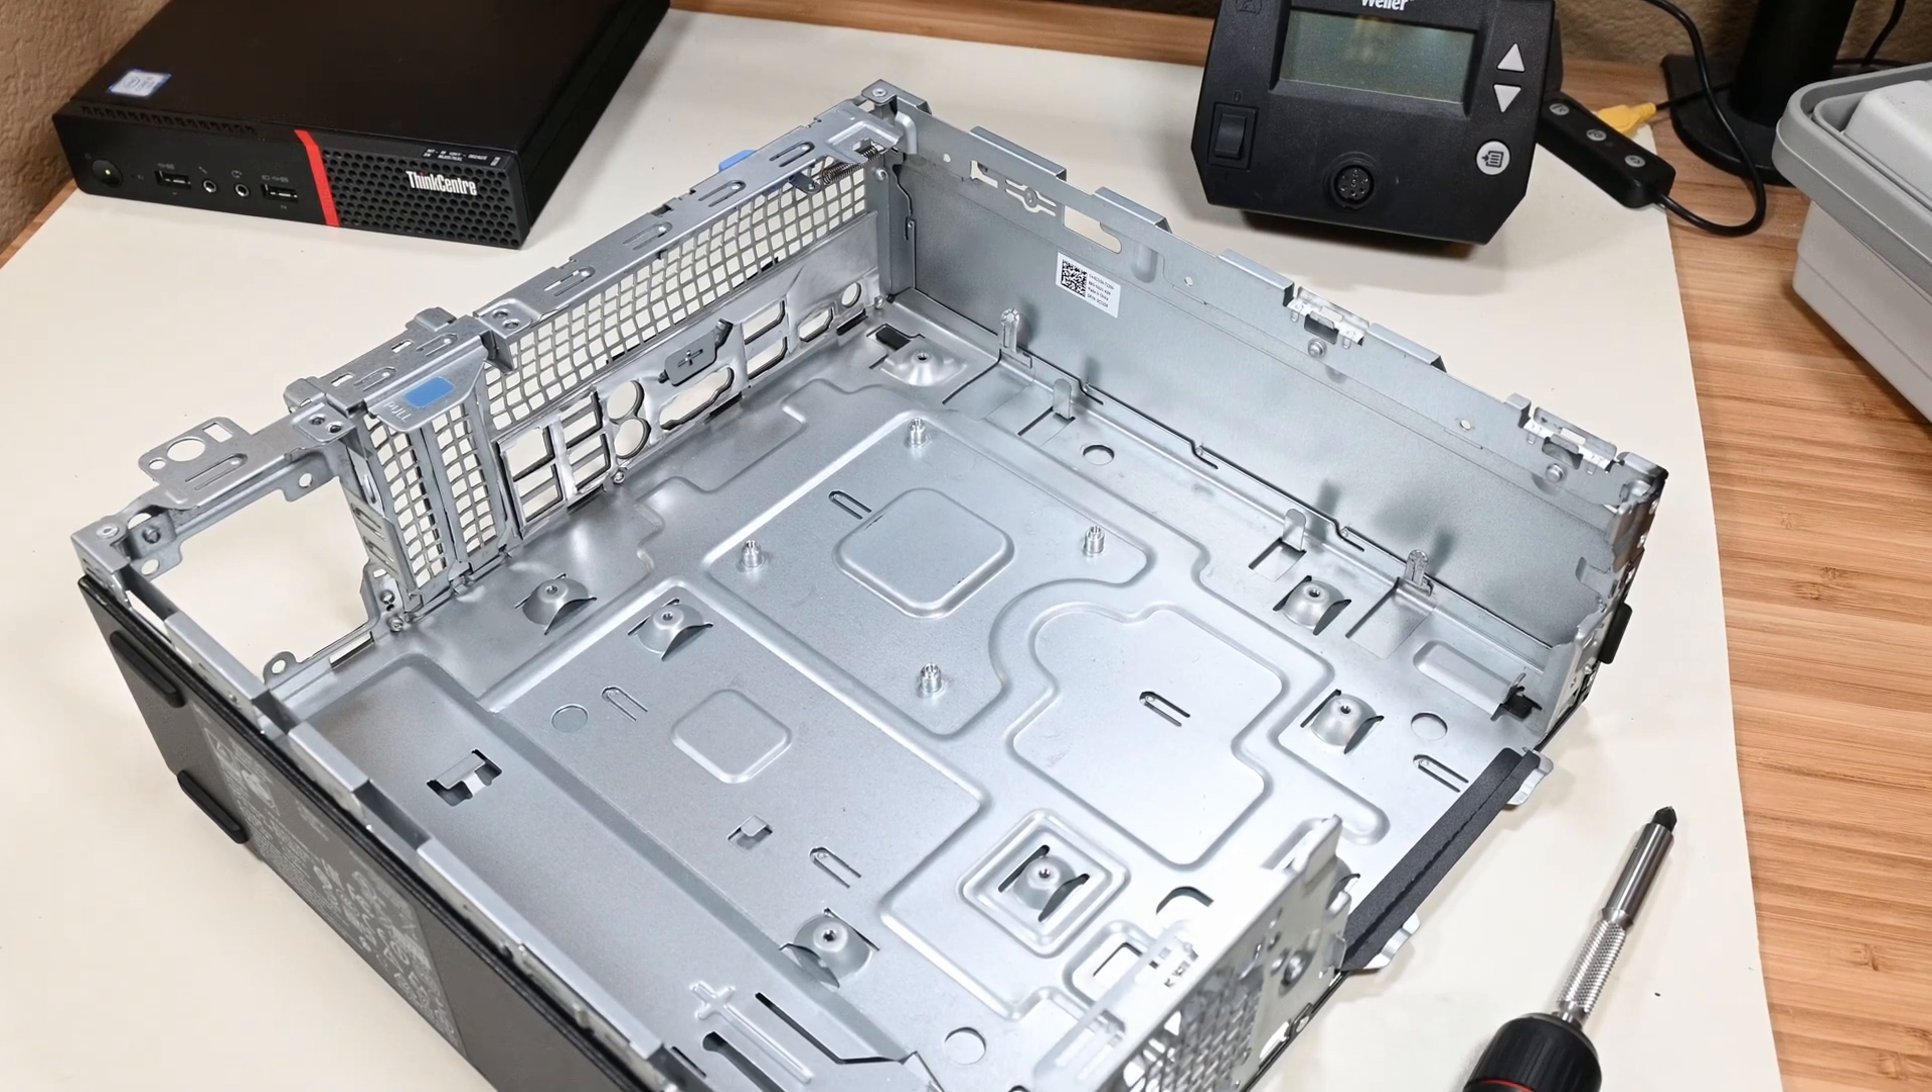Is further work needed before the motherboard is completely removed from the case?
No.